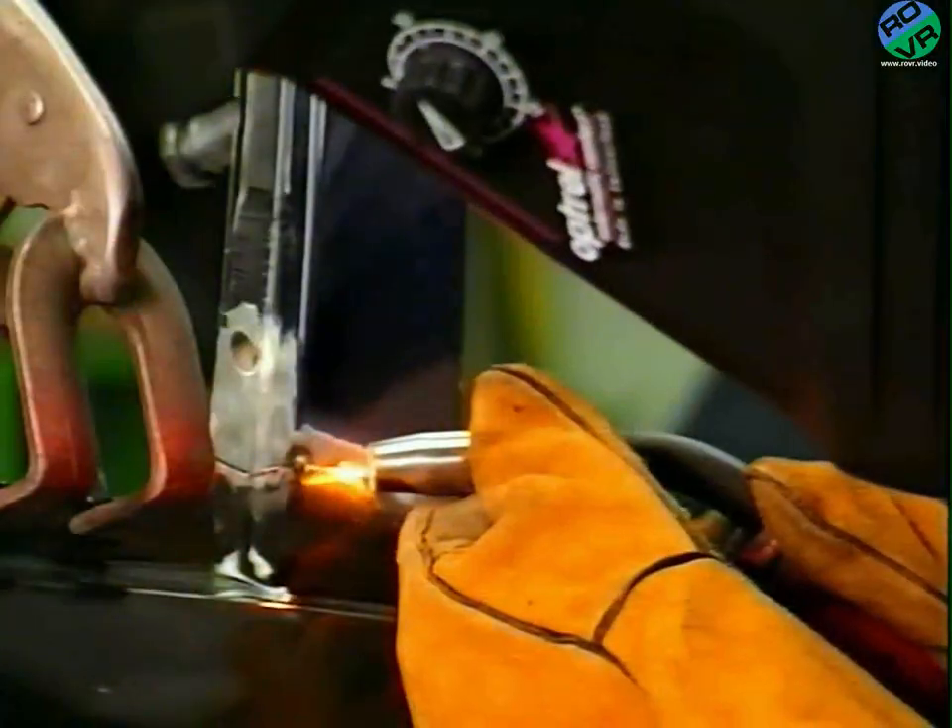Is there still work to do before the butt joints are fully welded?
Yes.